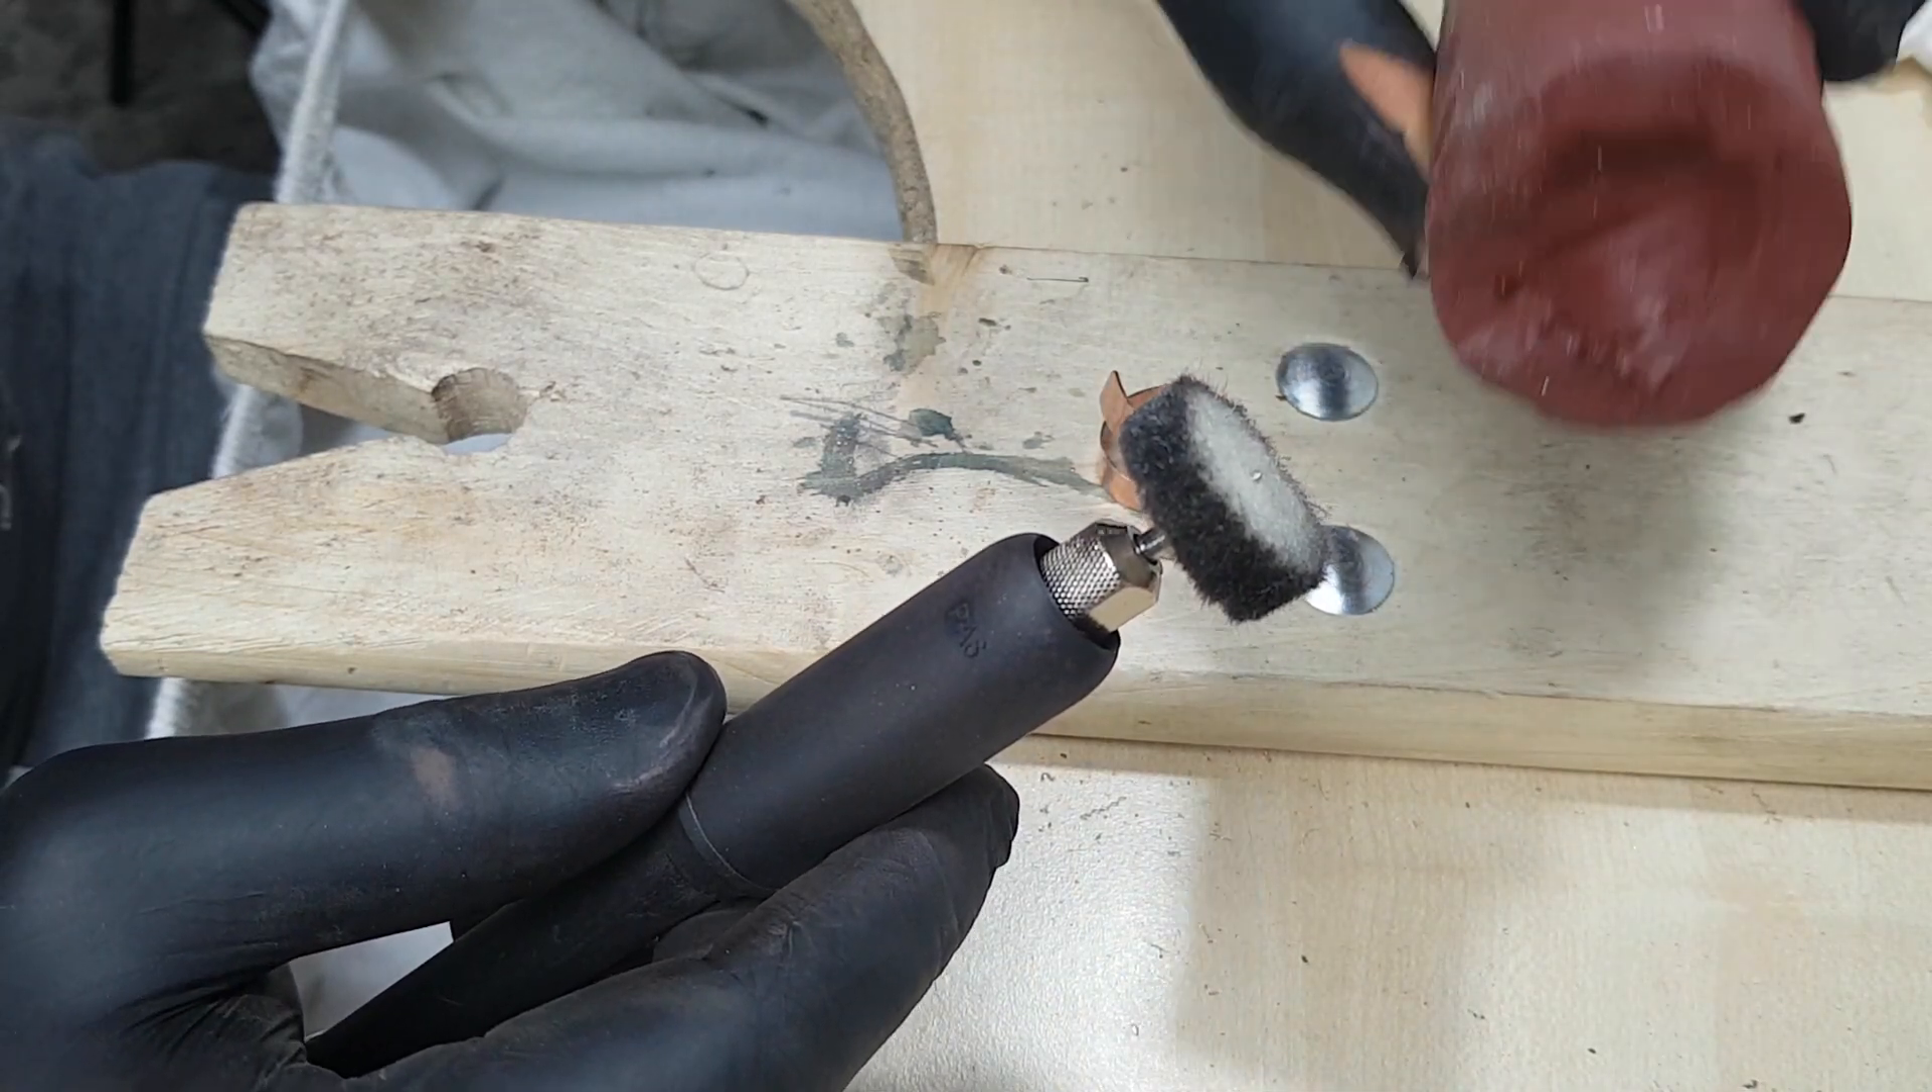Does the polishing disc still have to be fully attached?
No.